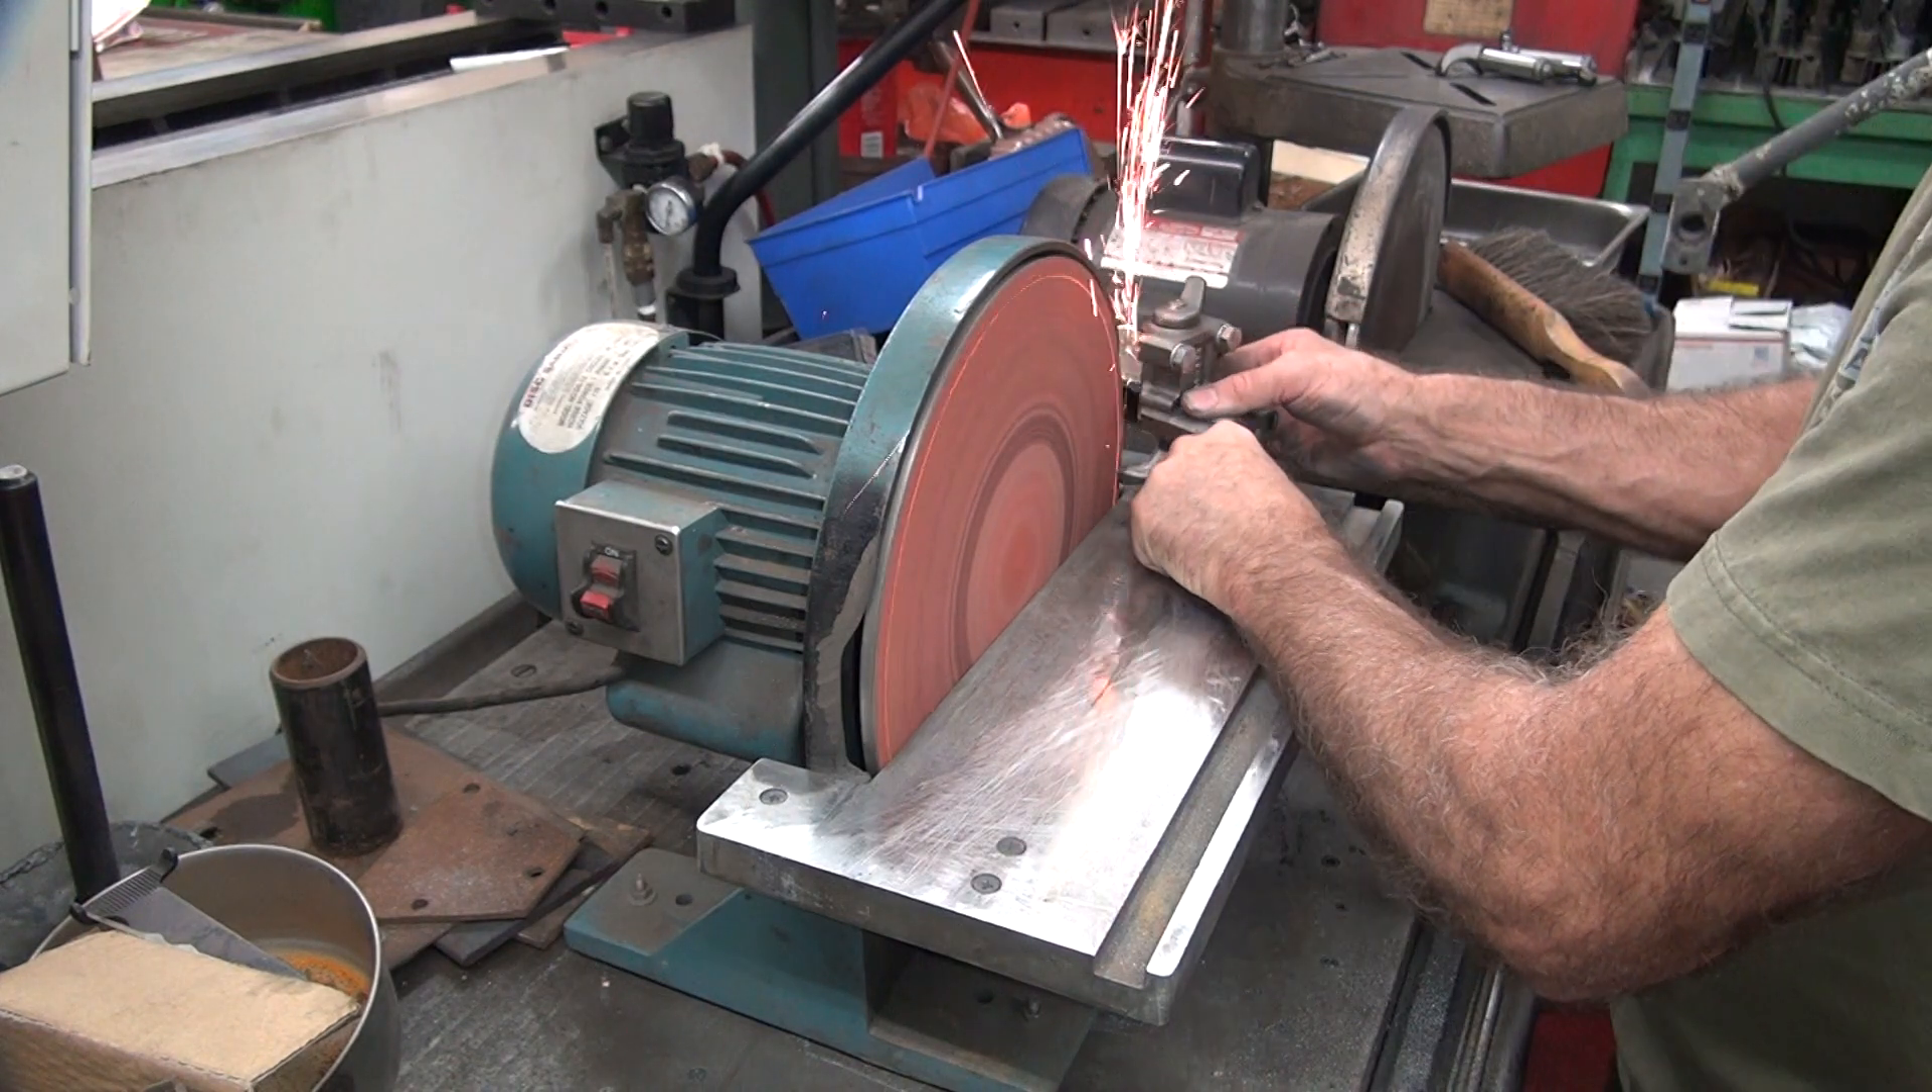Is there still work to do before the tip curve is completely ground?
Yes.